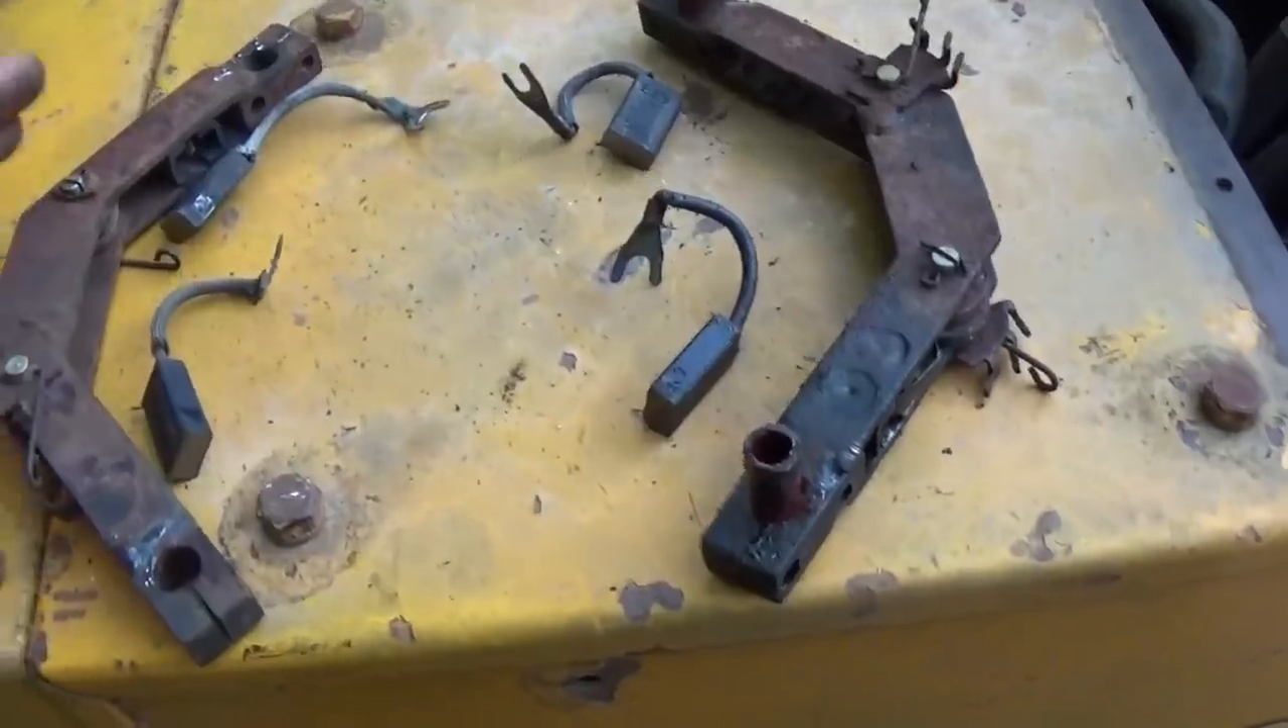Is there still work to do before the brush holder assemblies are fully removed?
No.